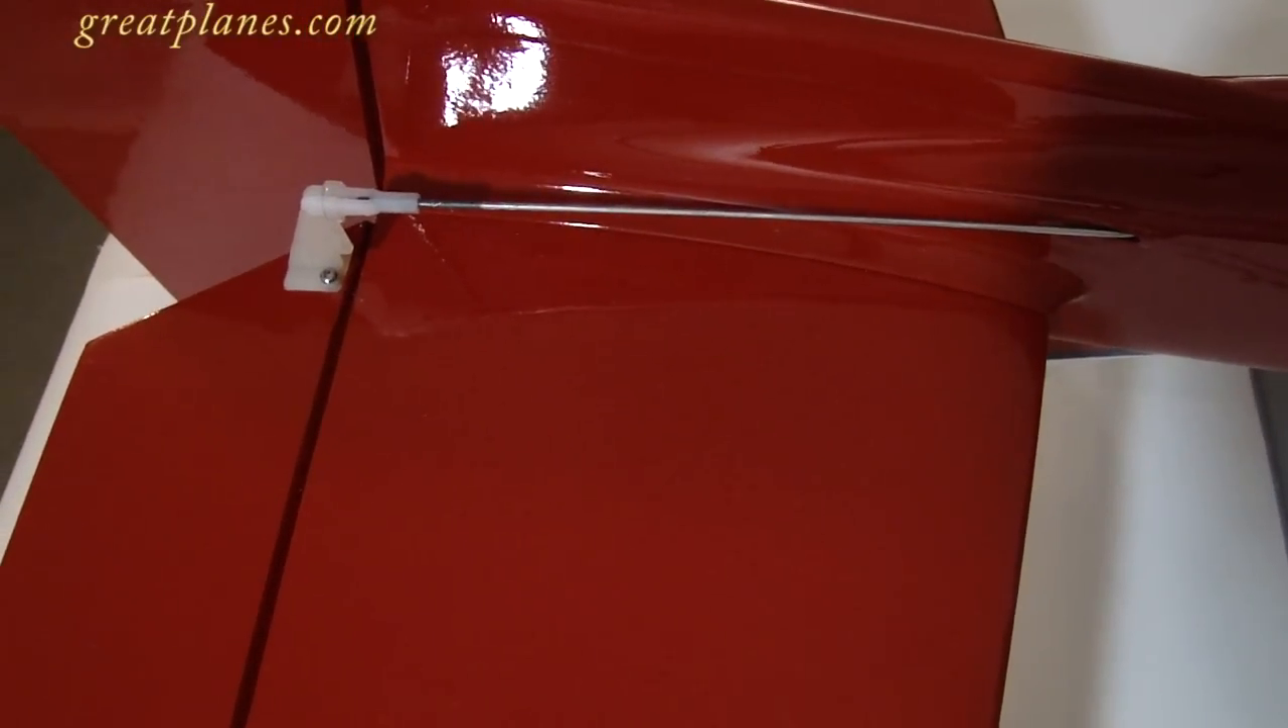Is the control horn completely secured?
Yes.